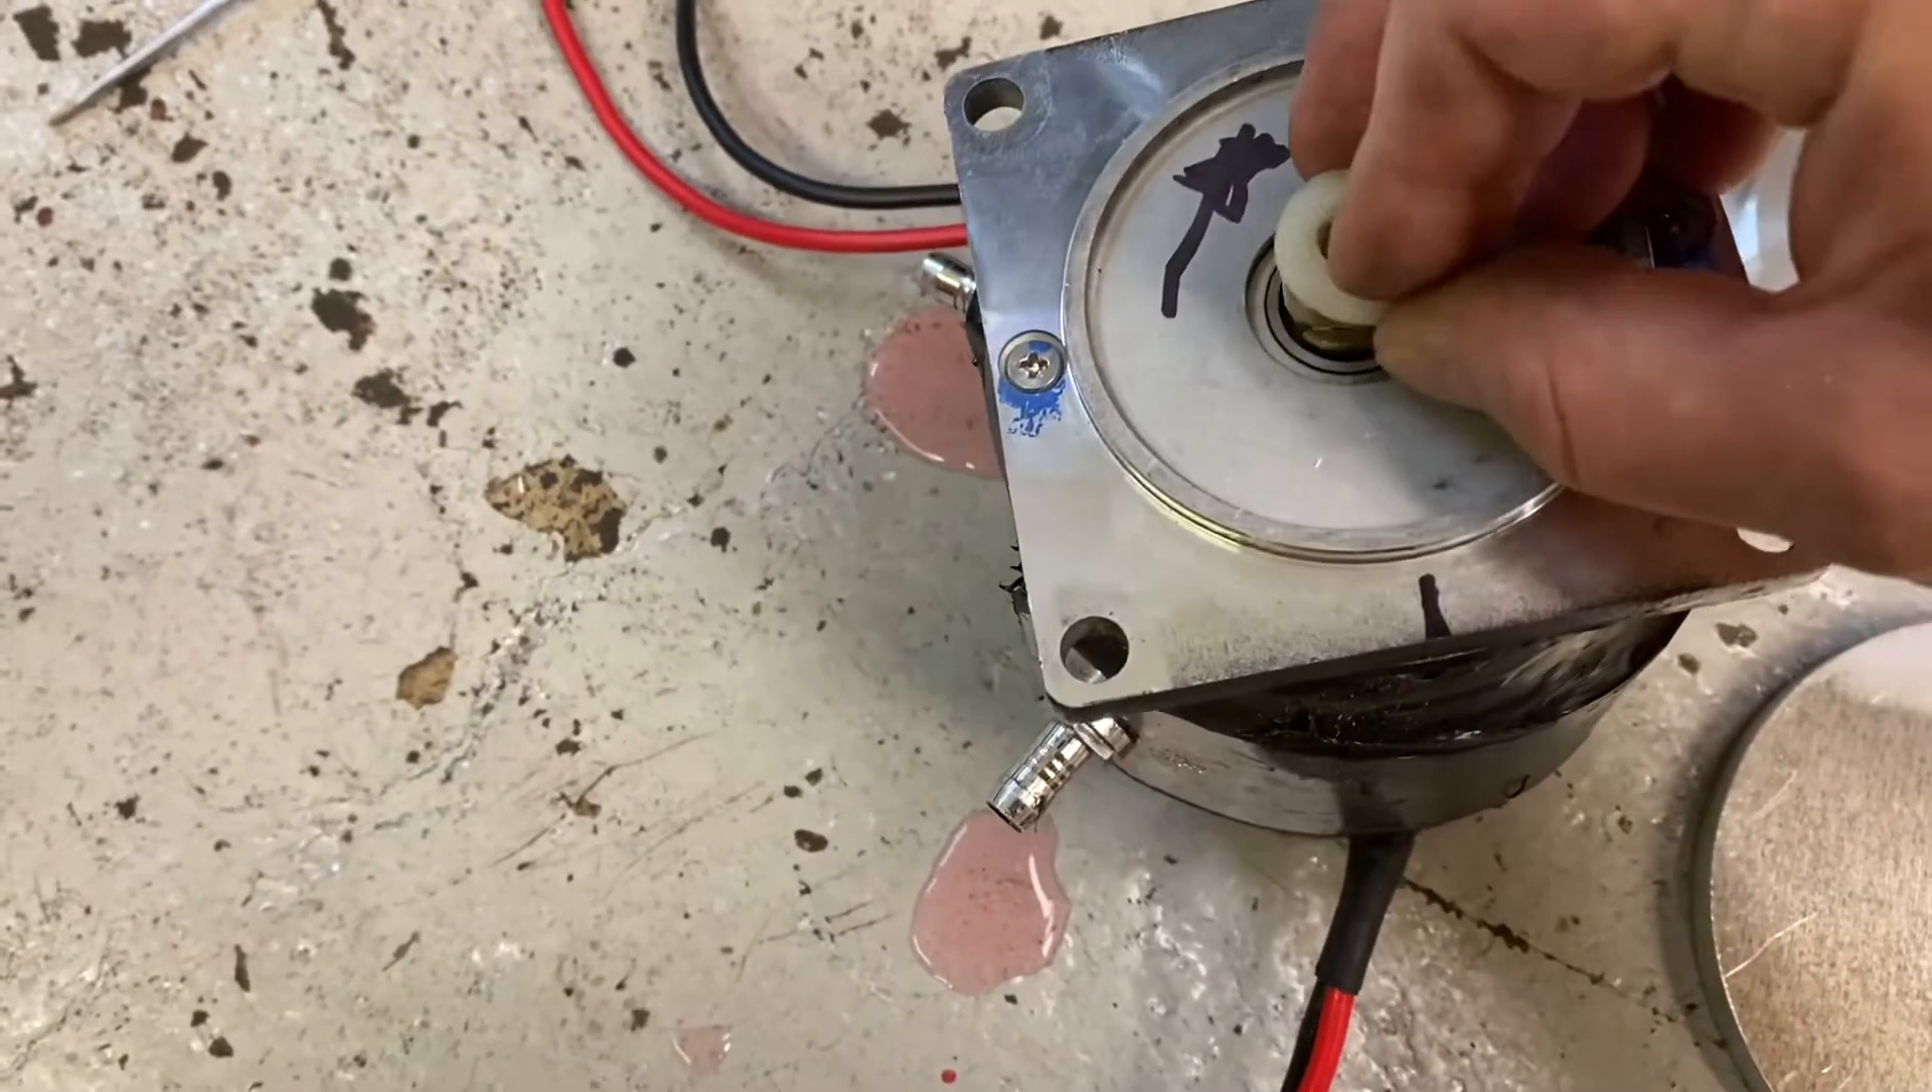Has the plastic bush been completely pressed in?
No.